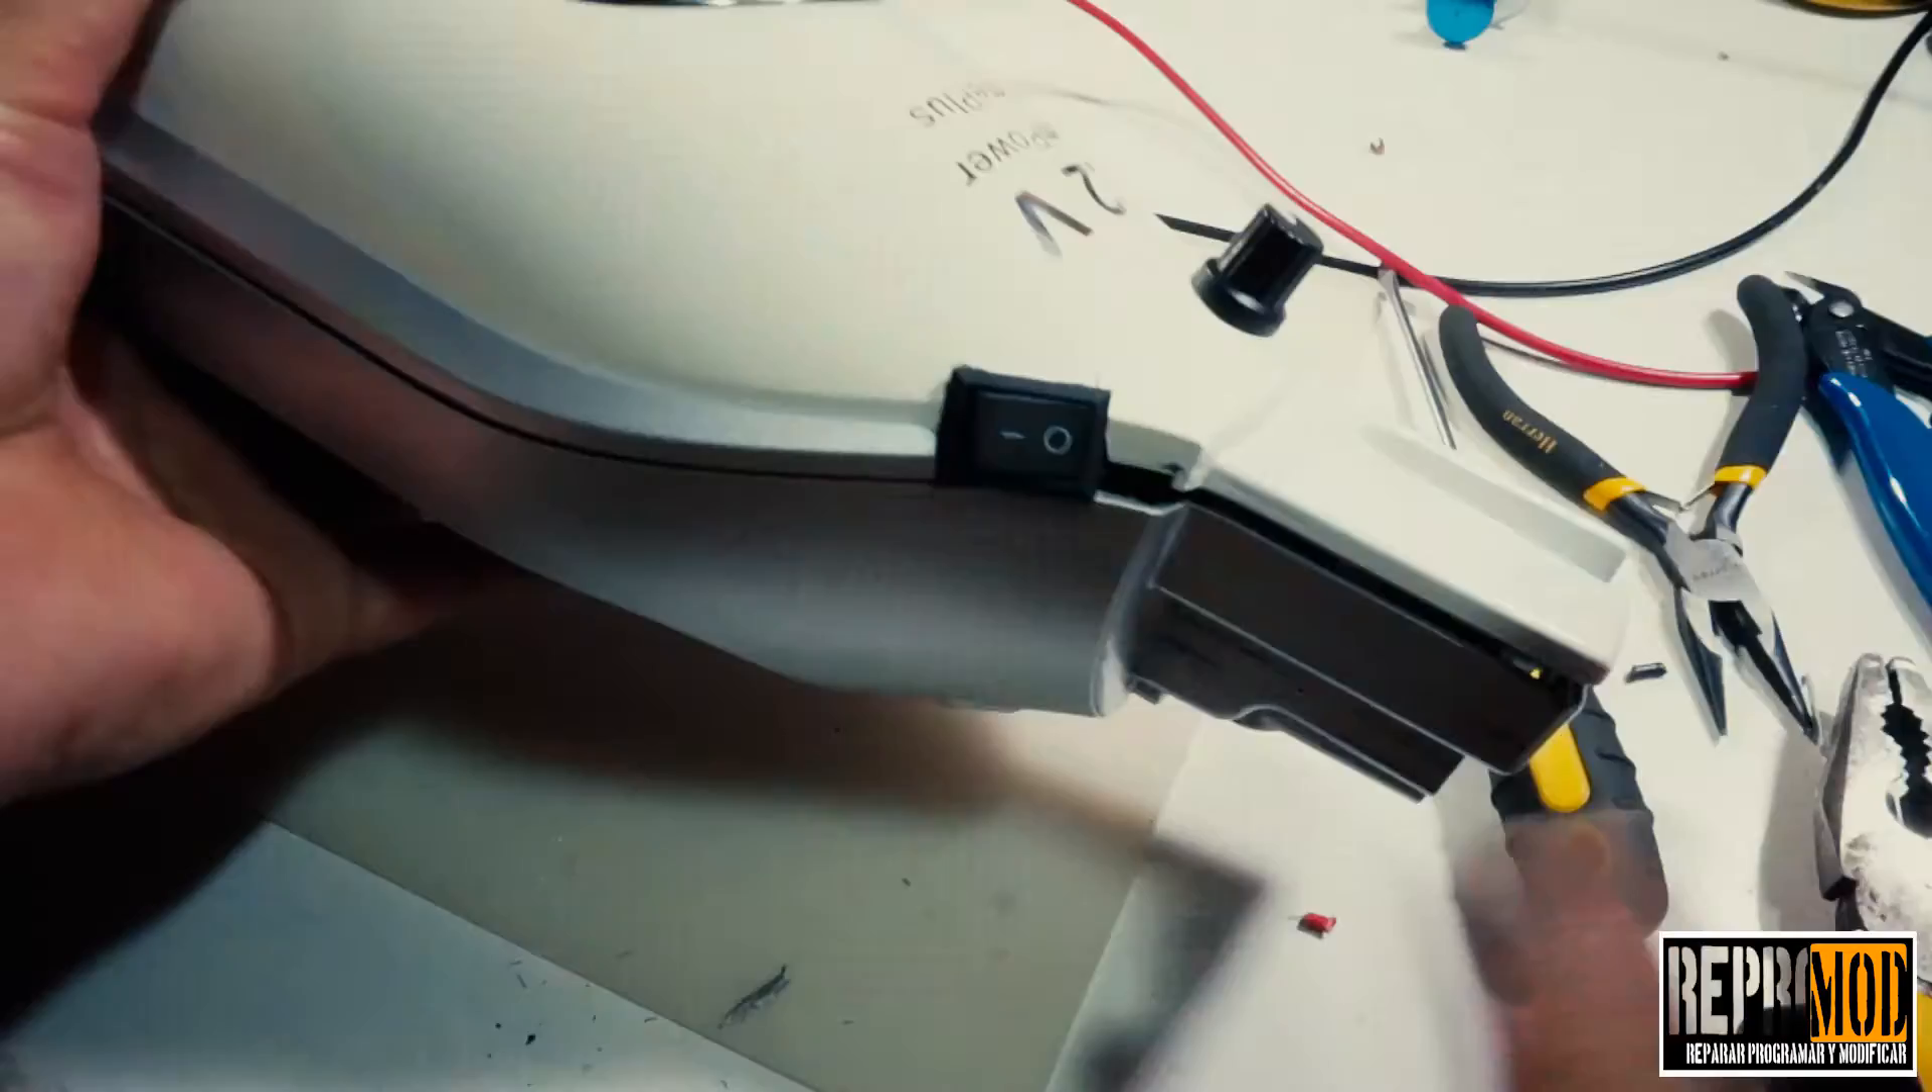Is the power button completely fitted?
Yes.